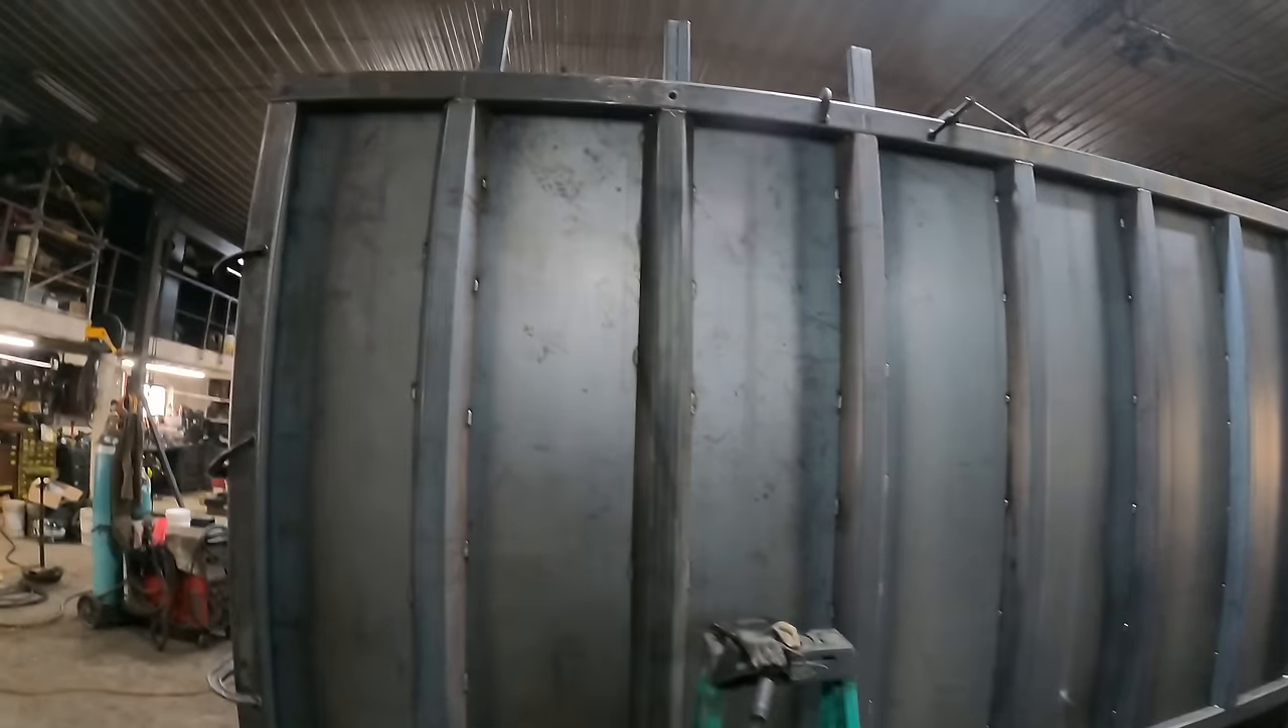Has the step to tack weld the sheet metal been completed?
Yes.